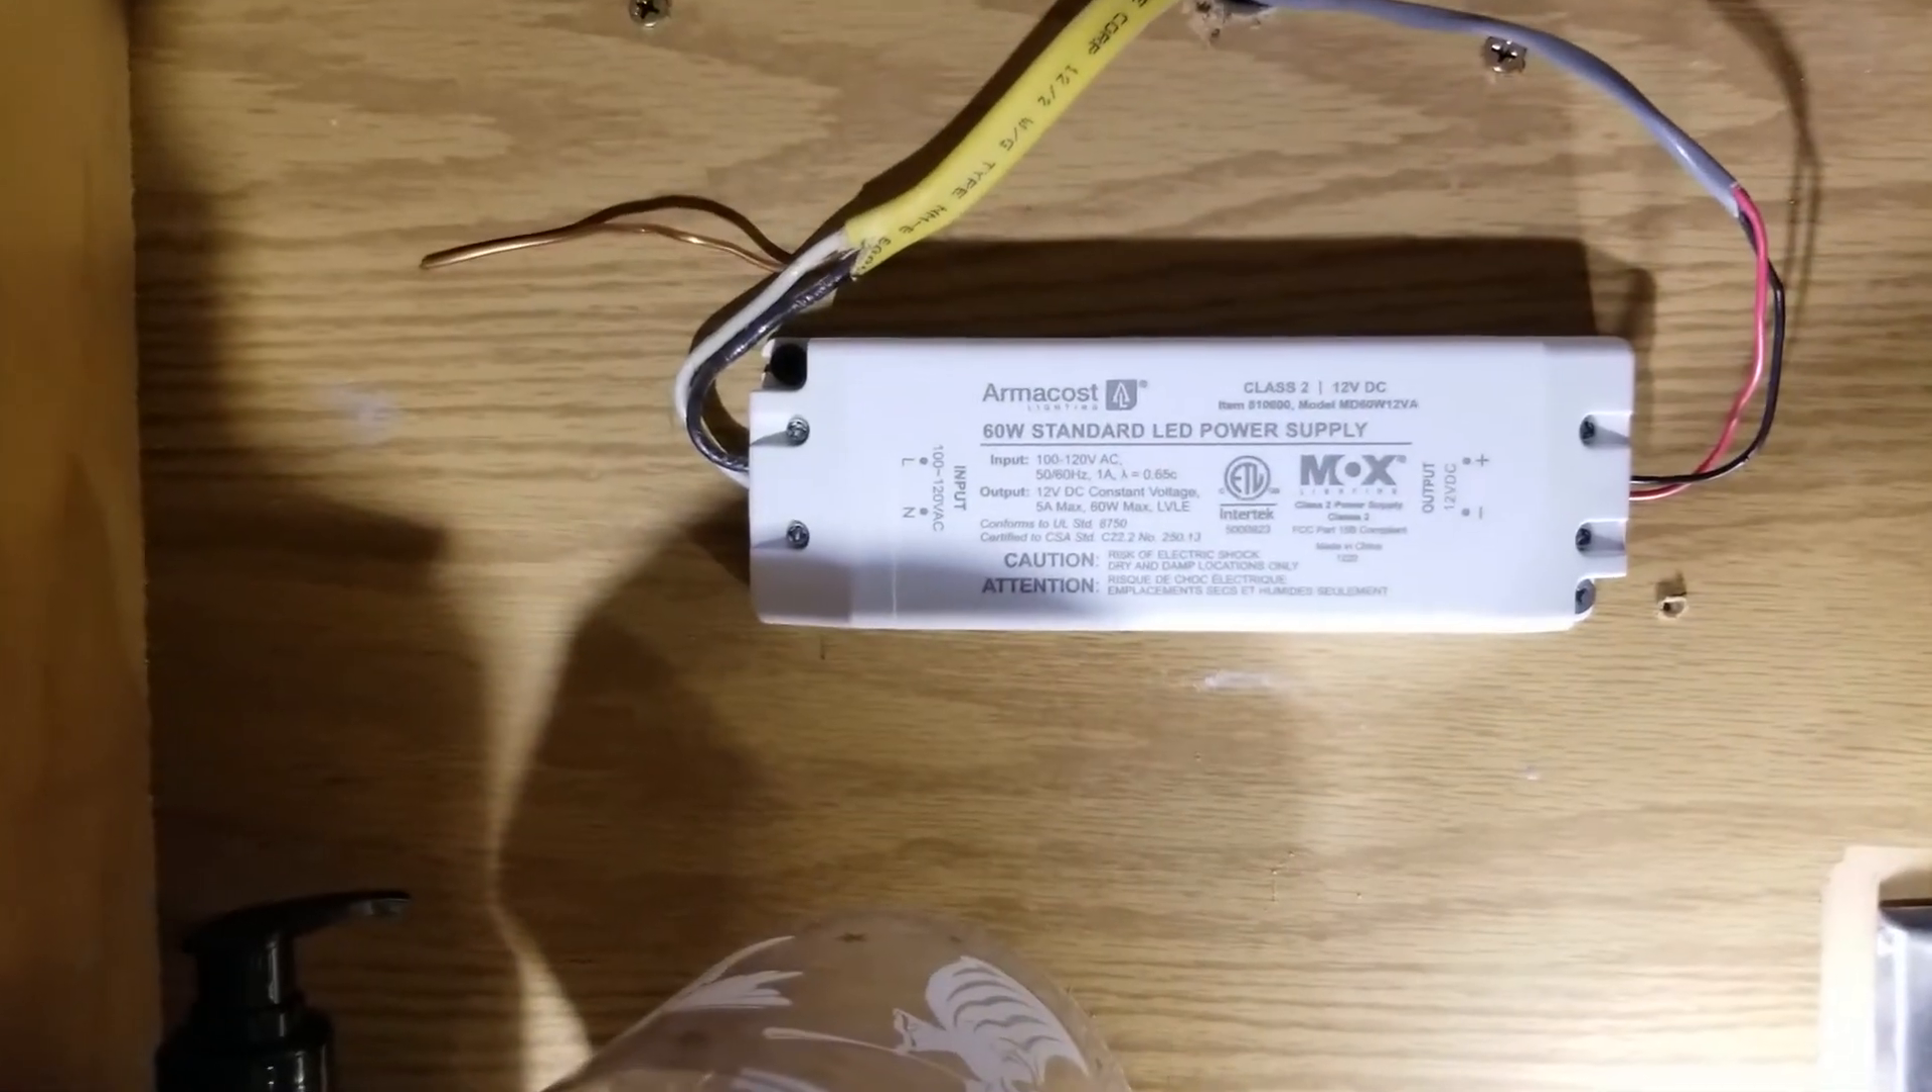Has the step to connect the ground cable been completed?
No.